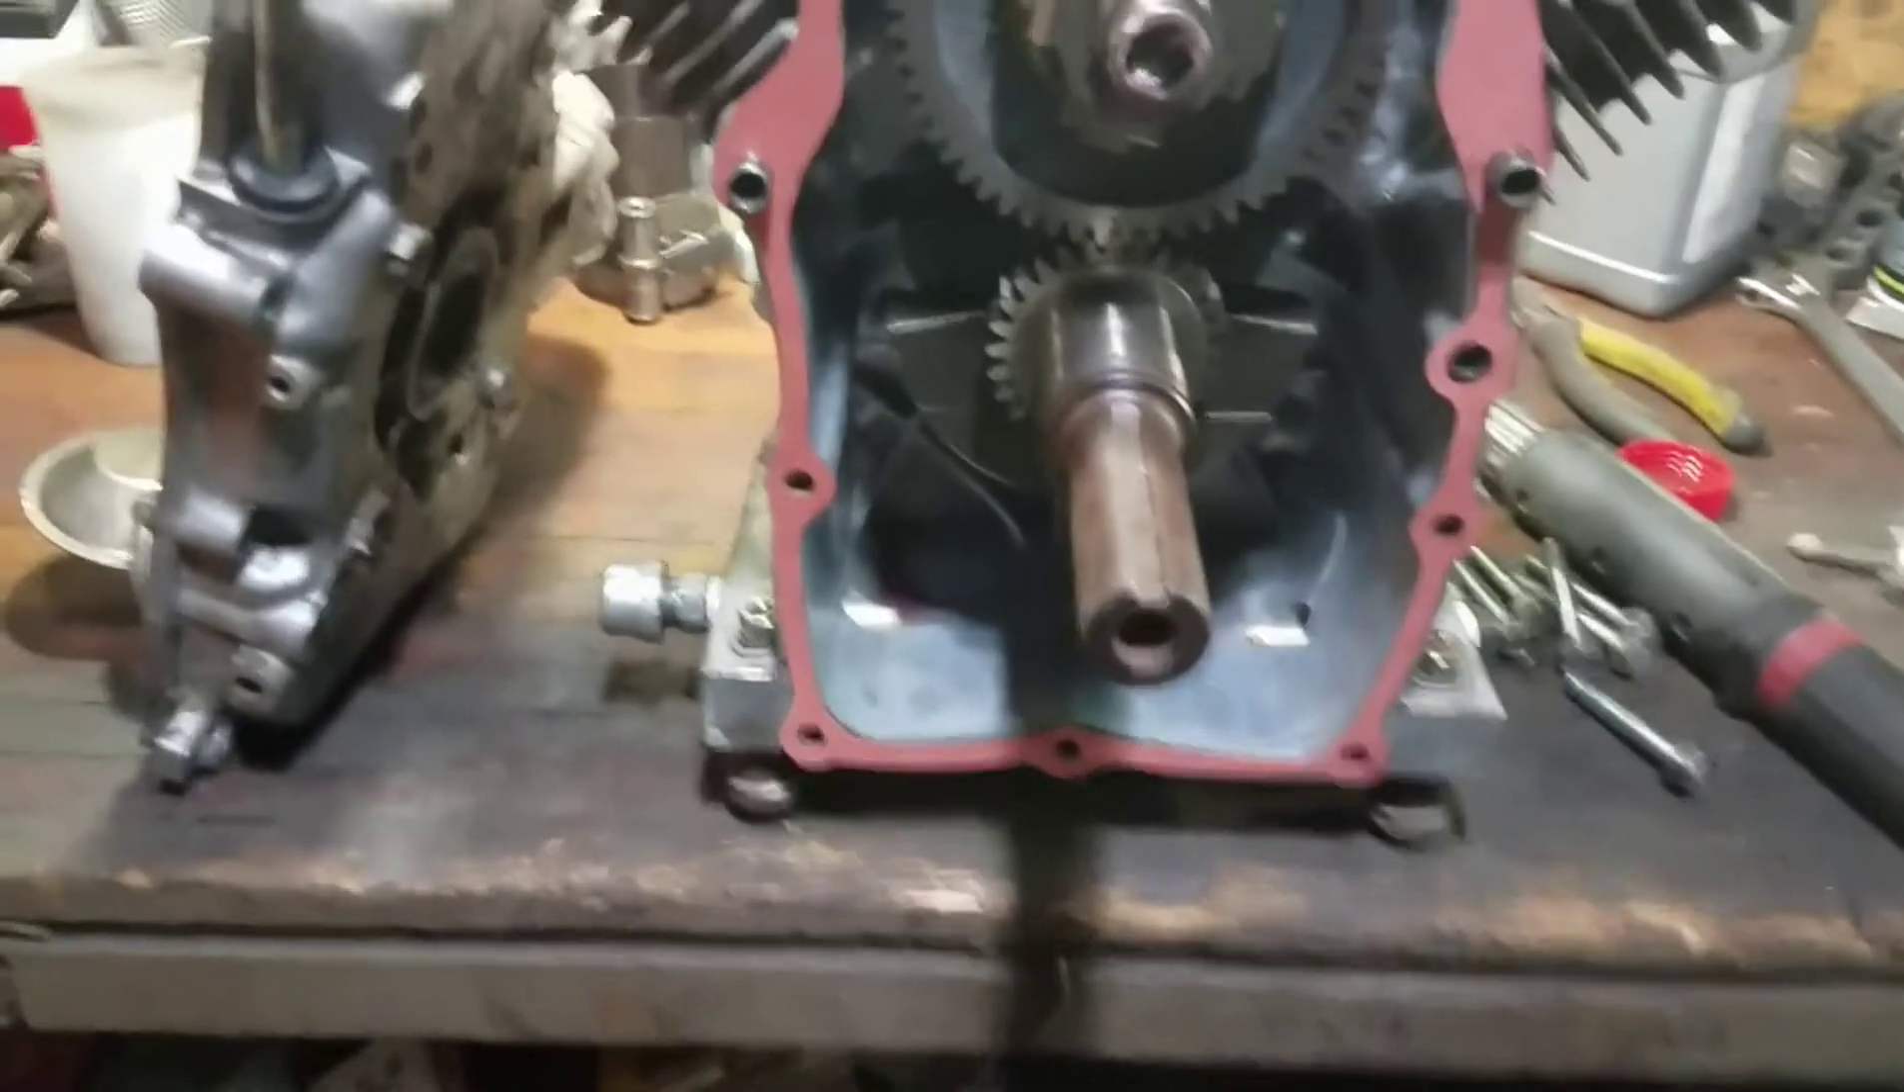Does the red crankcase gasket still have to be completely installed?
No.